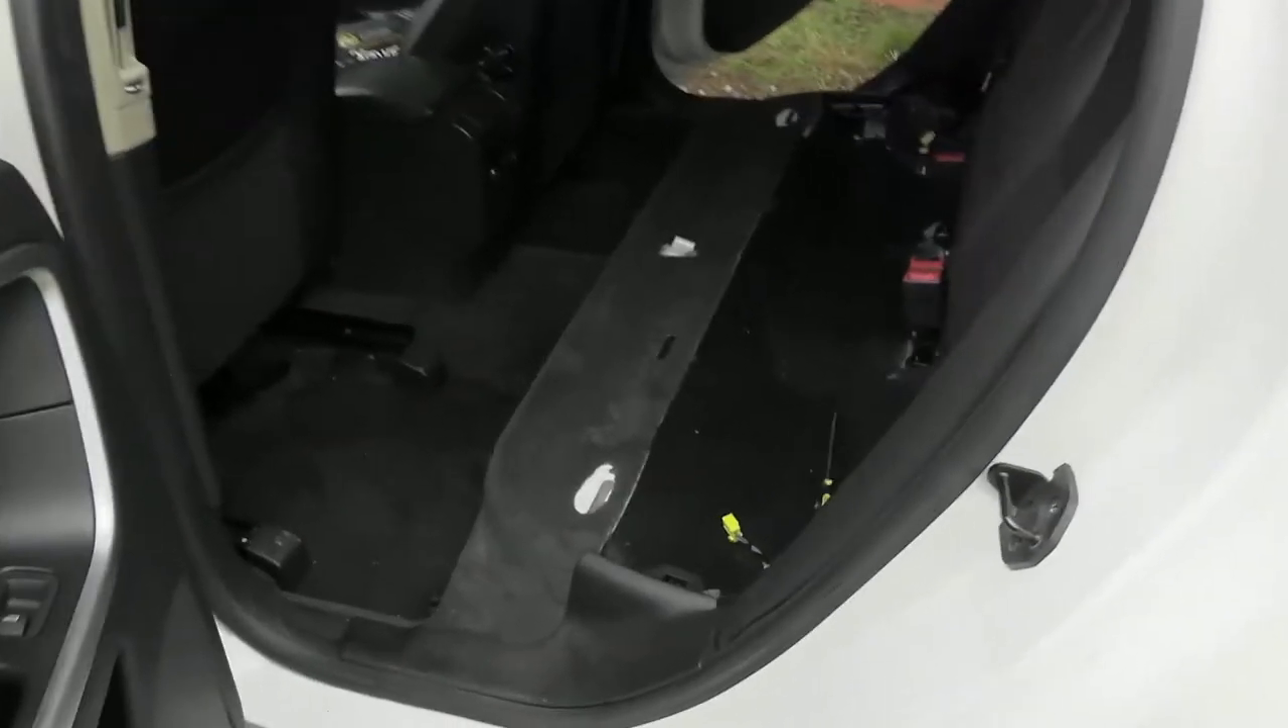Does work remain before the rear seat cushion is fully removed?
No.